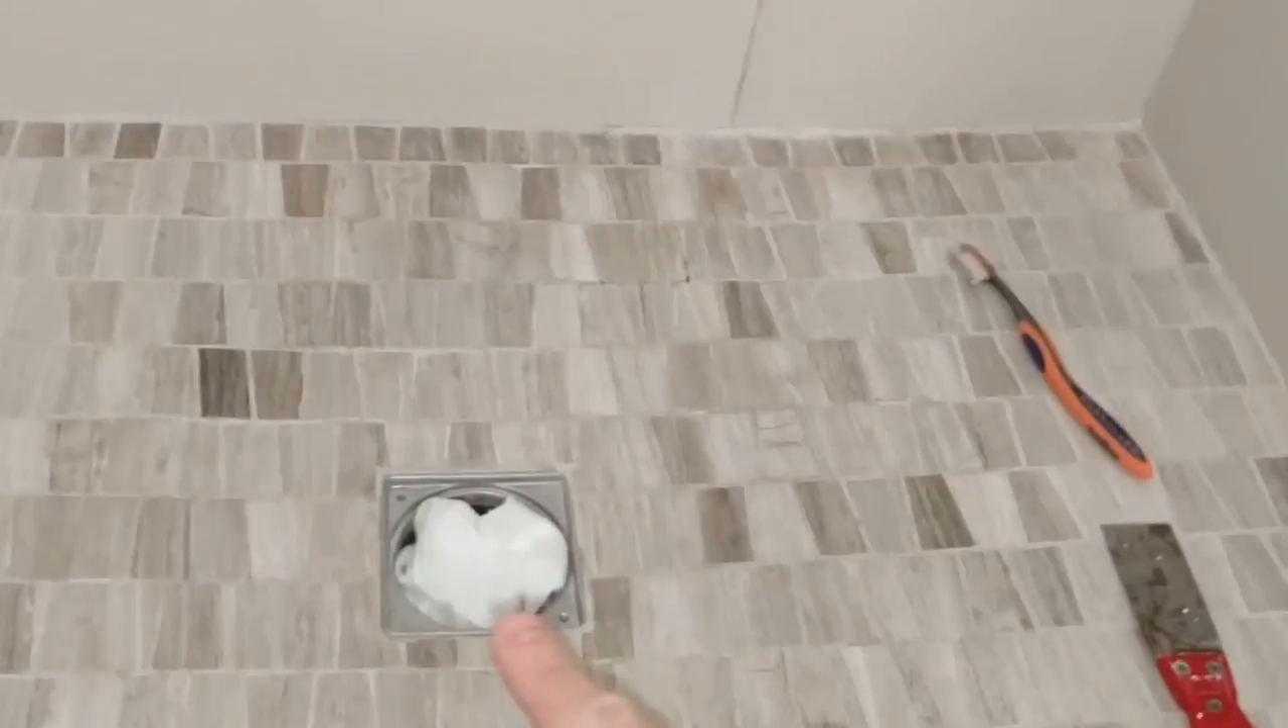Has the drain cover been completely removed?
Yes.